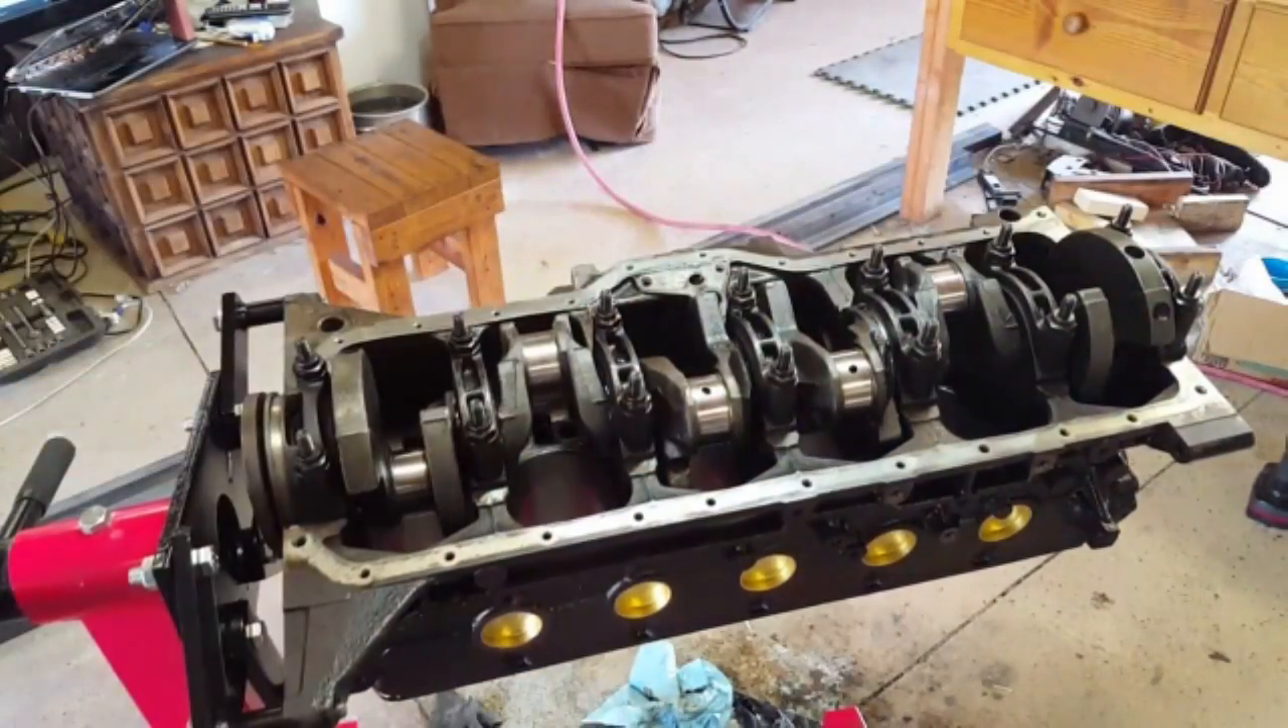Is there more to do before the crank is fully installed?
No.